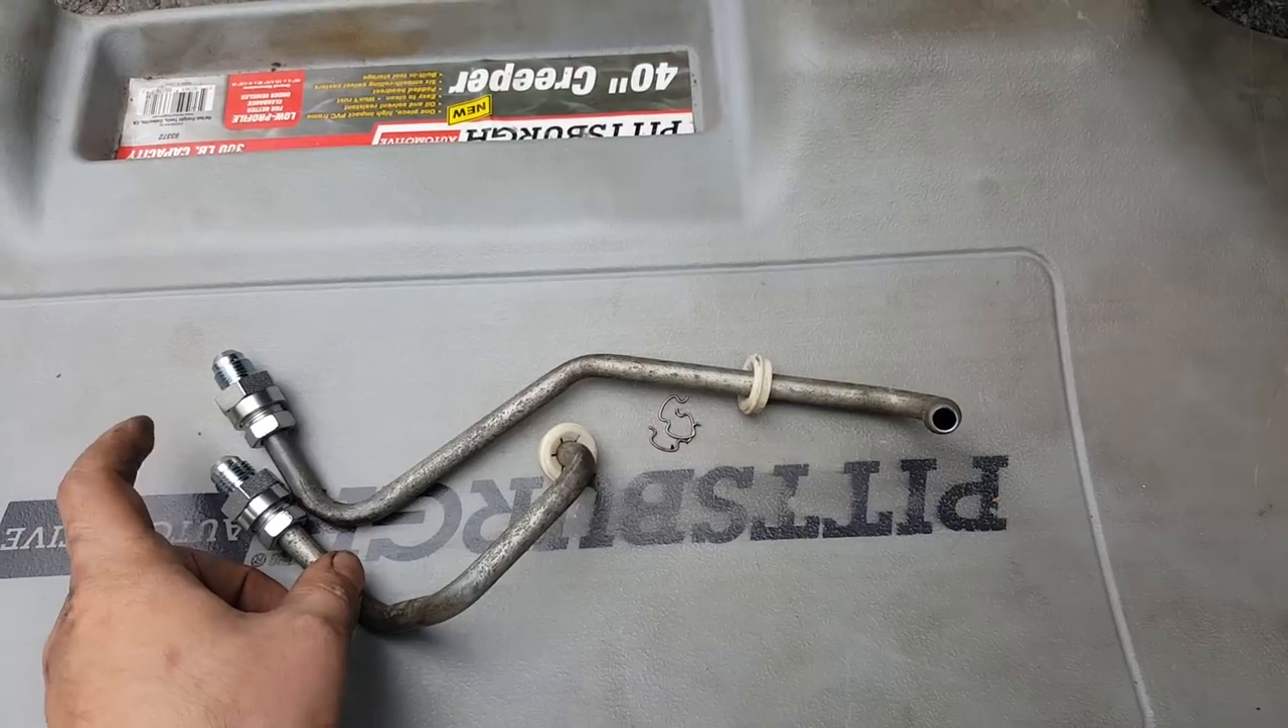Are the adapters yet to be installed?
No.